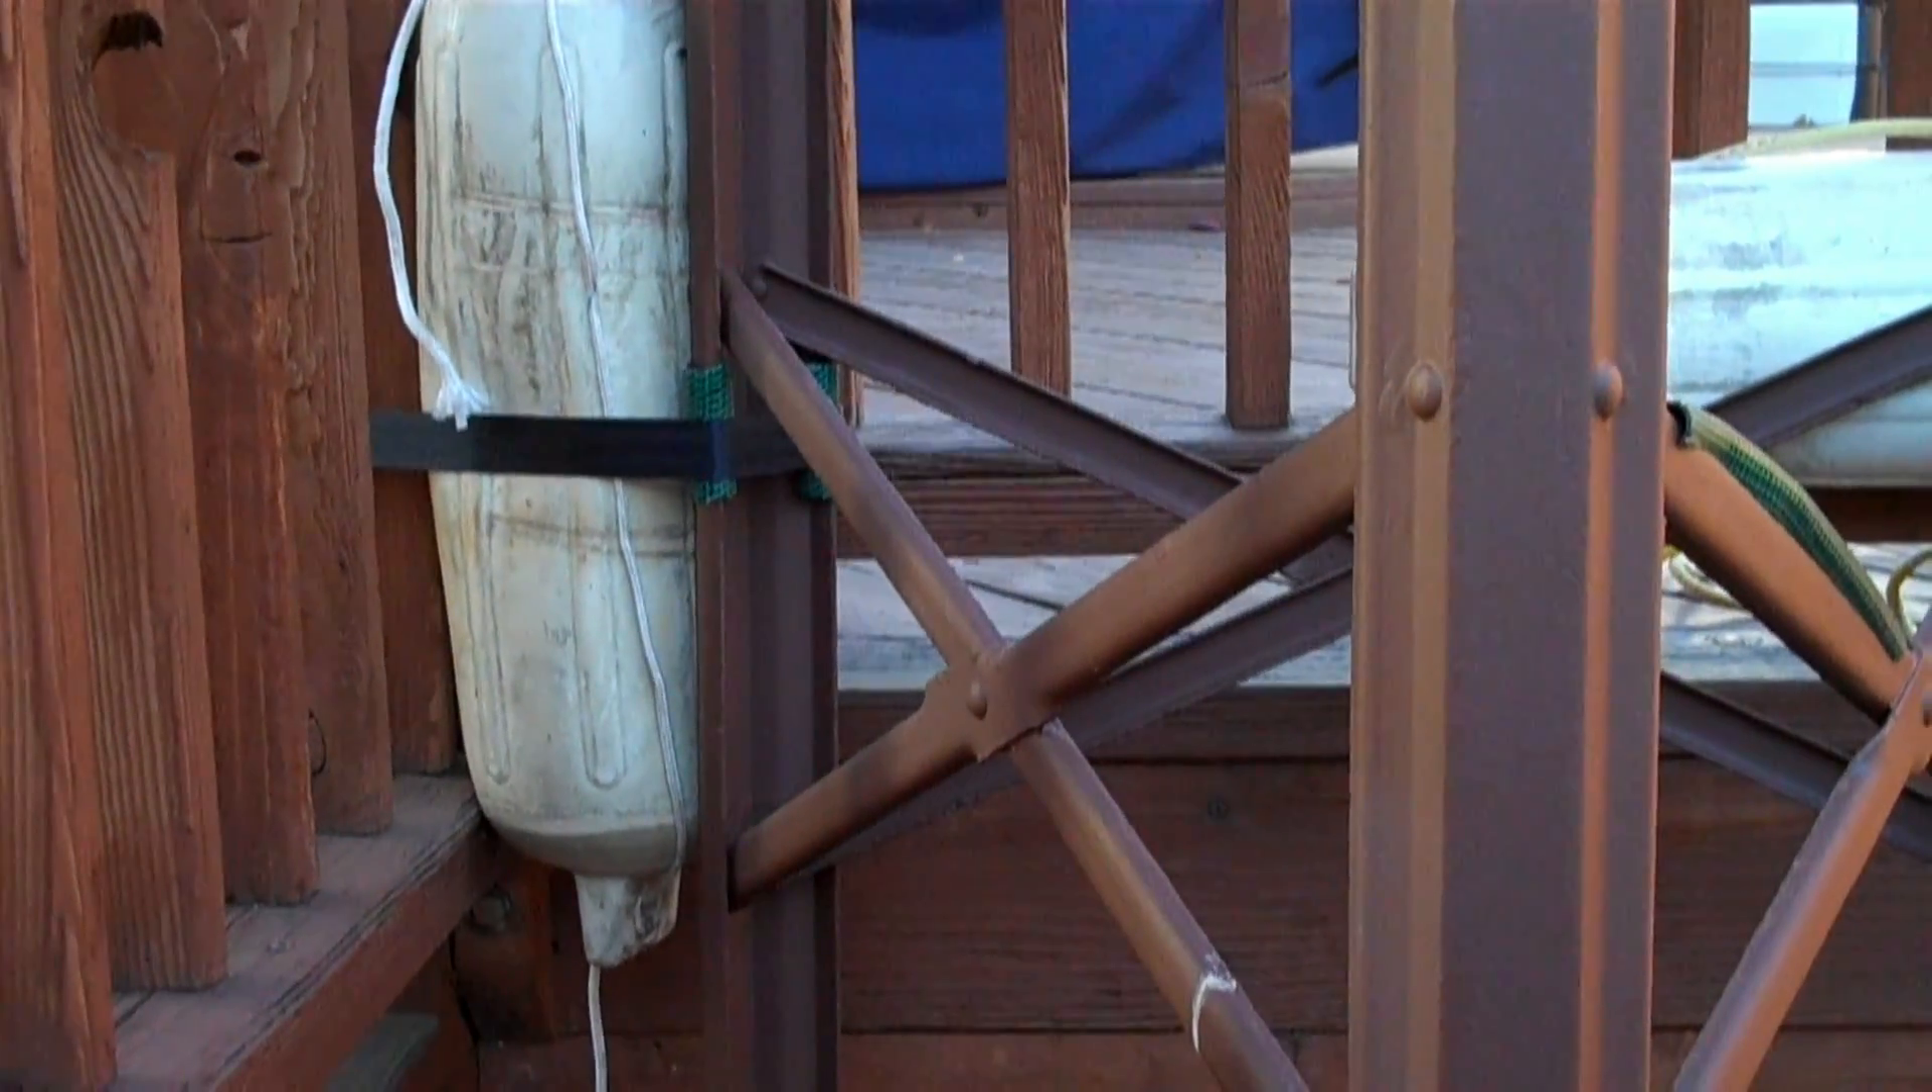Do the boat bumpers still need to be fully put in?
No.